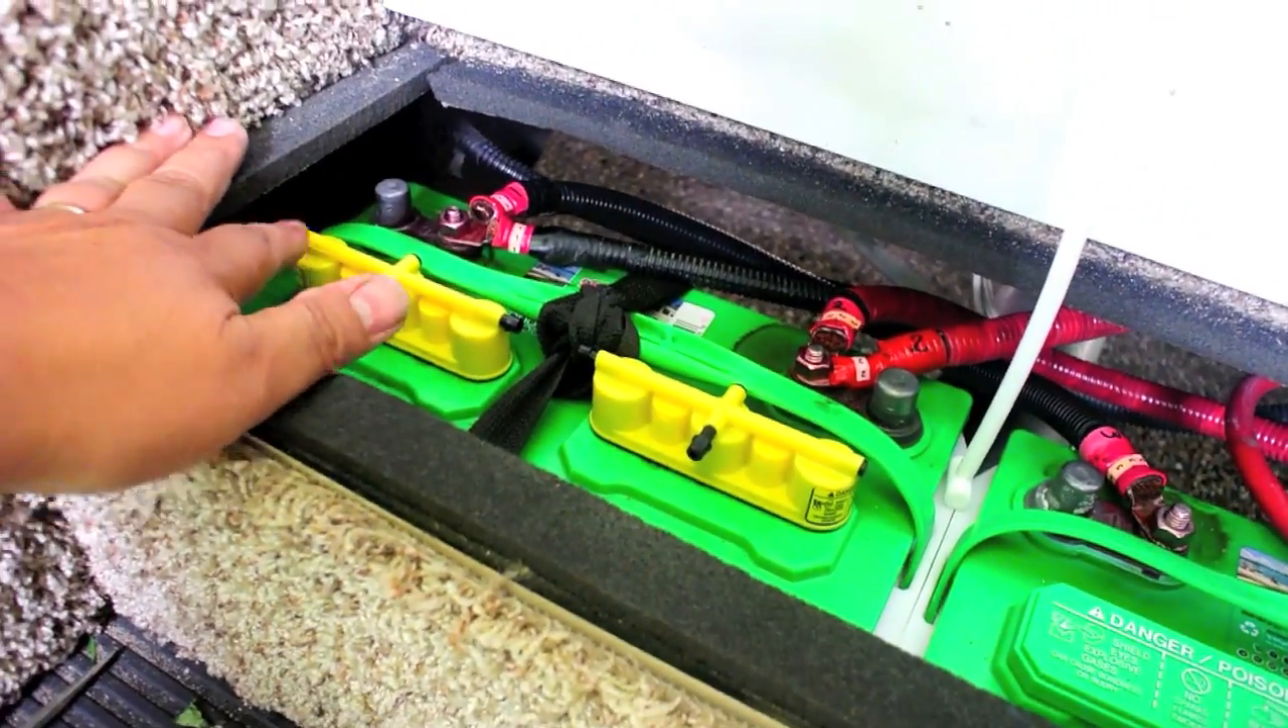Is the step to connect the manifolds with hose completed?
No.